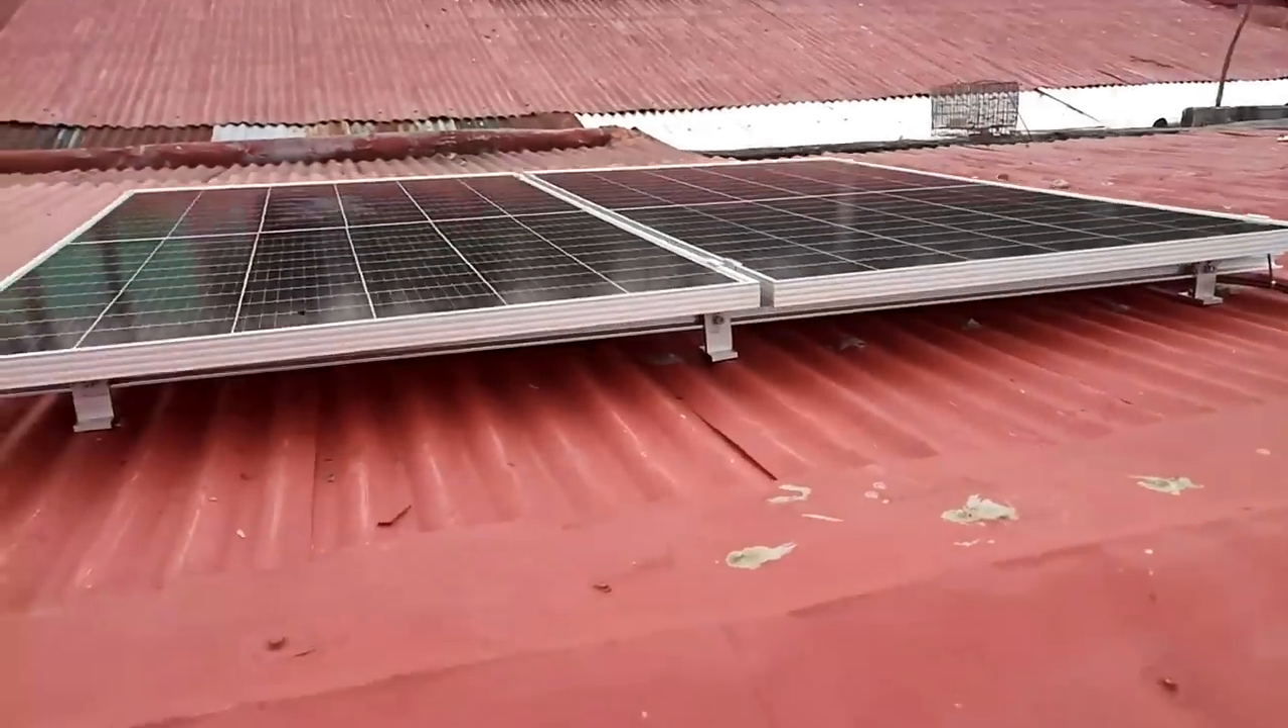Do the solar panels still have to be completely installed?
No.